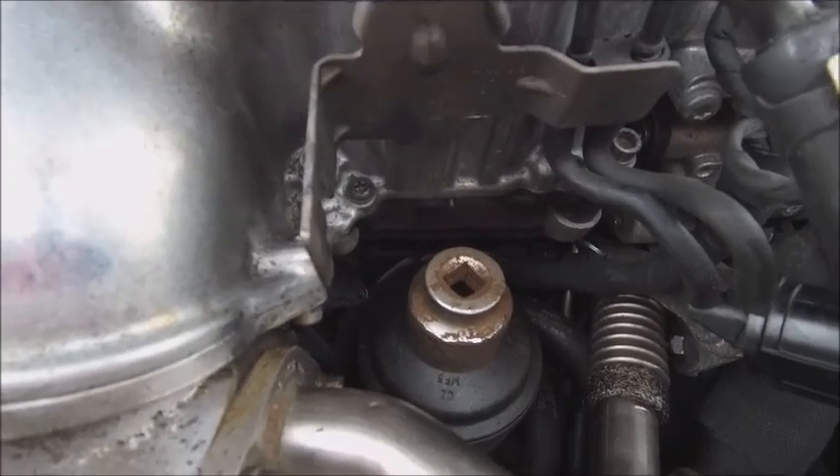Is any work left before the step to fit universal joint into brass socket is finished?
Yes.